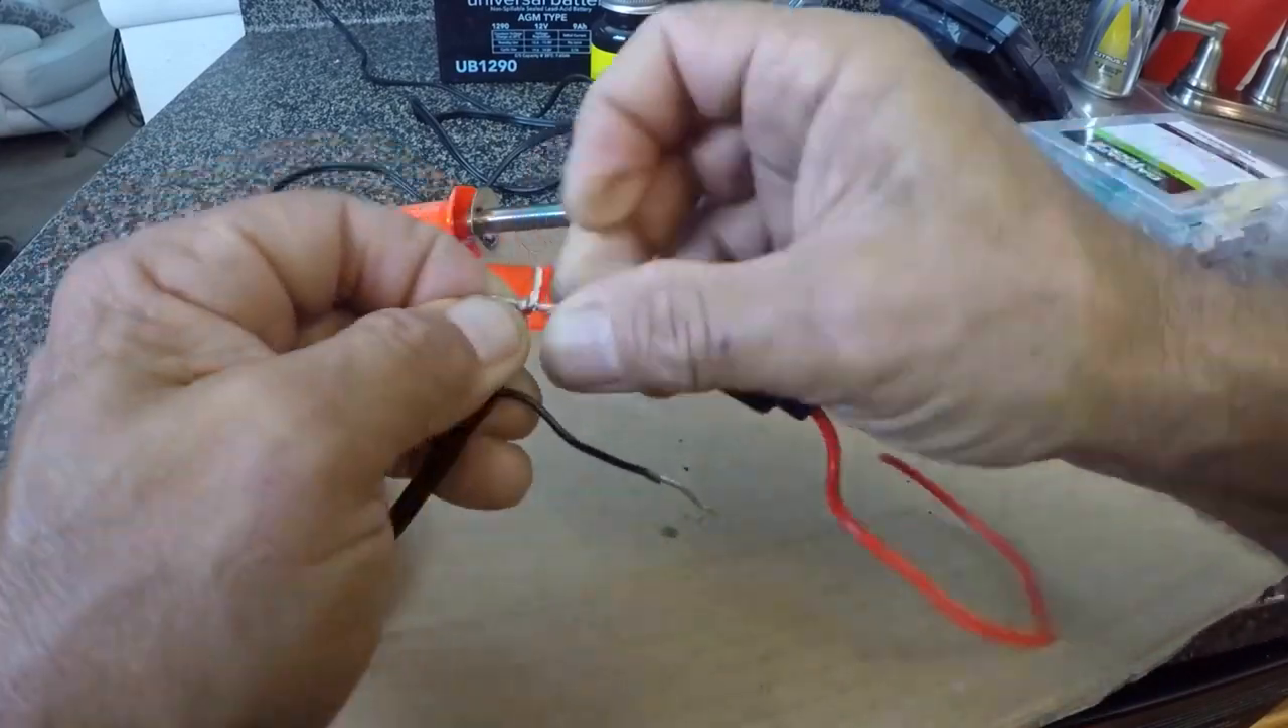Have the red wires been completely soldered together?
No.